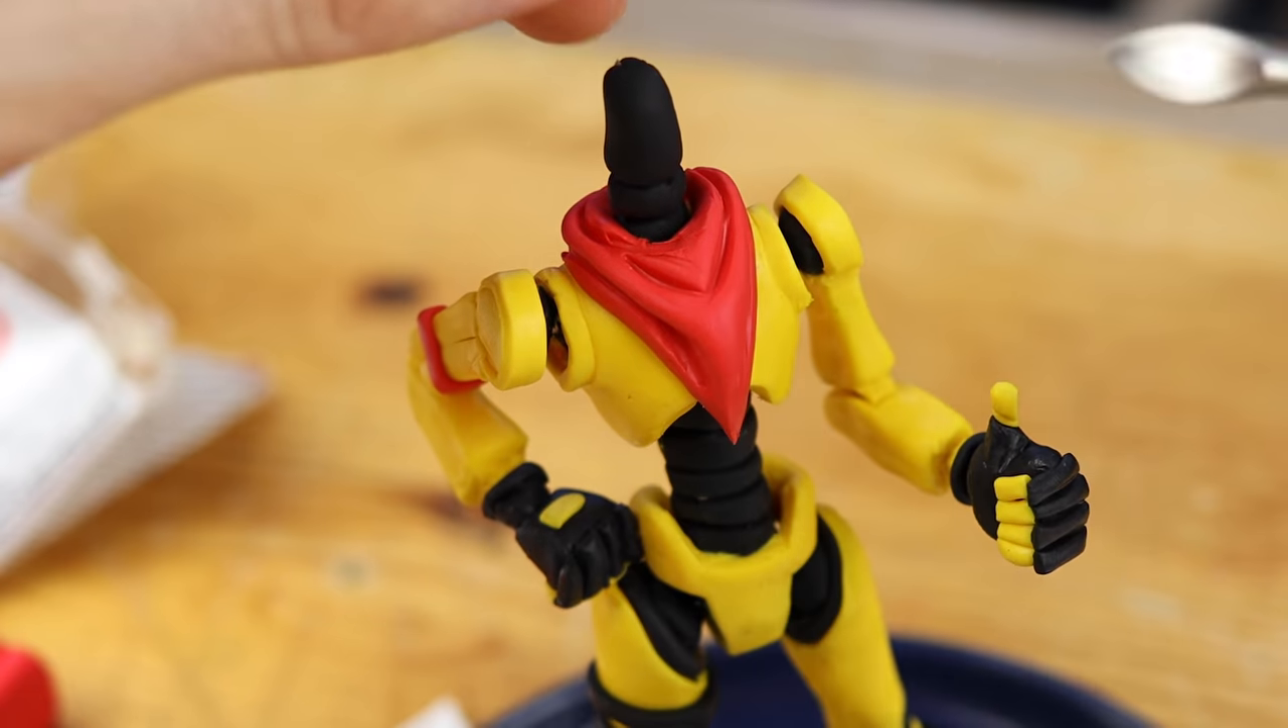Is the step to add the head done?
No.